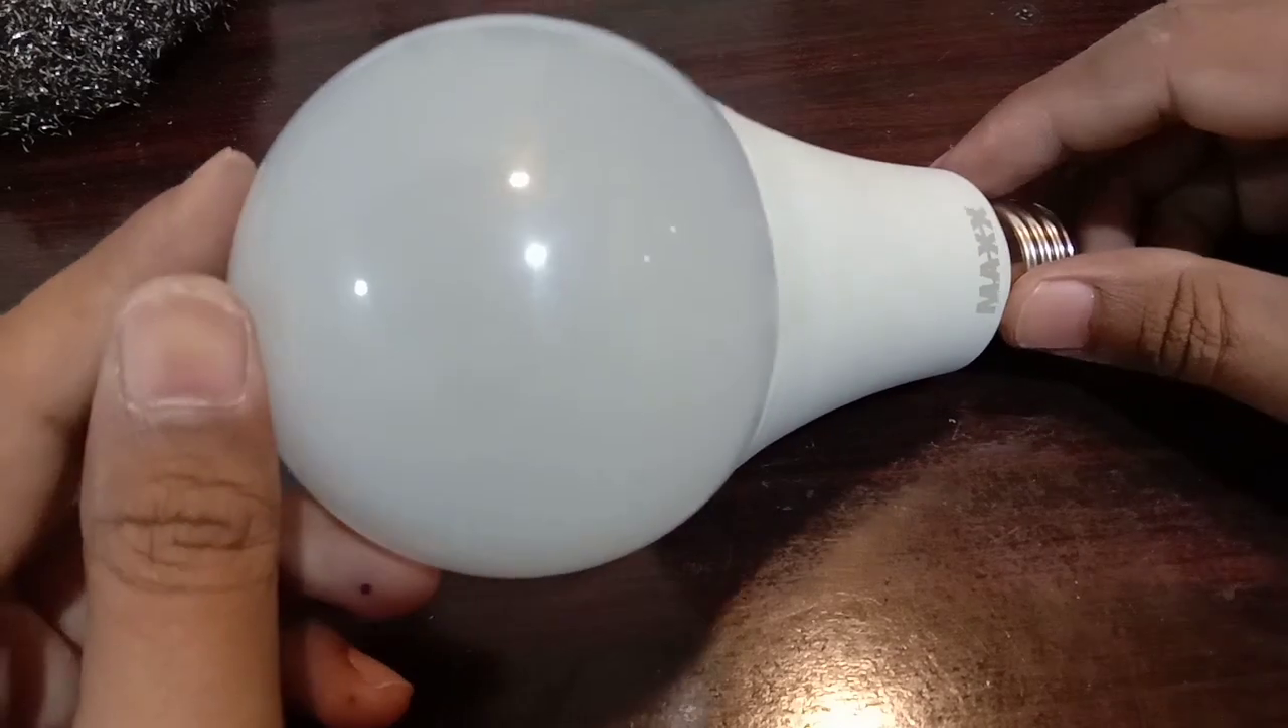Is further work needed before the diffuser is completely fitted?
No.